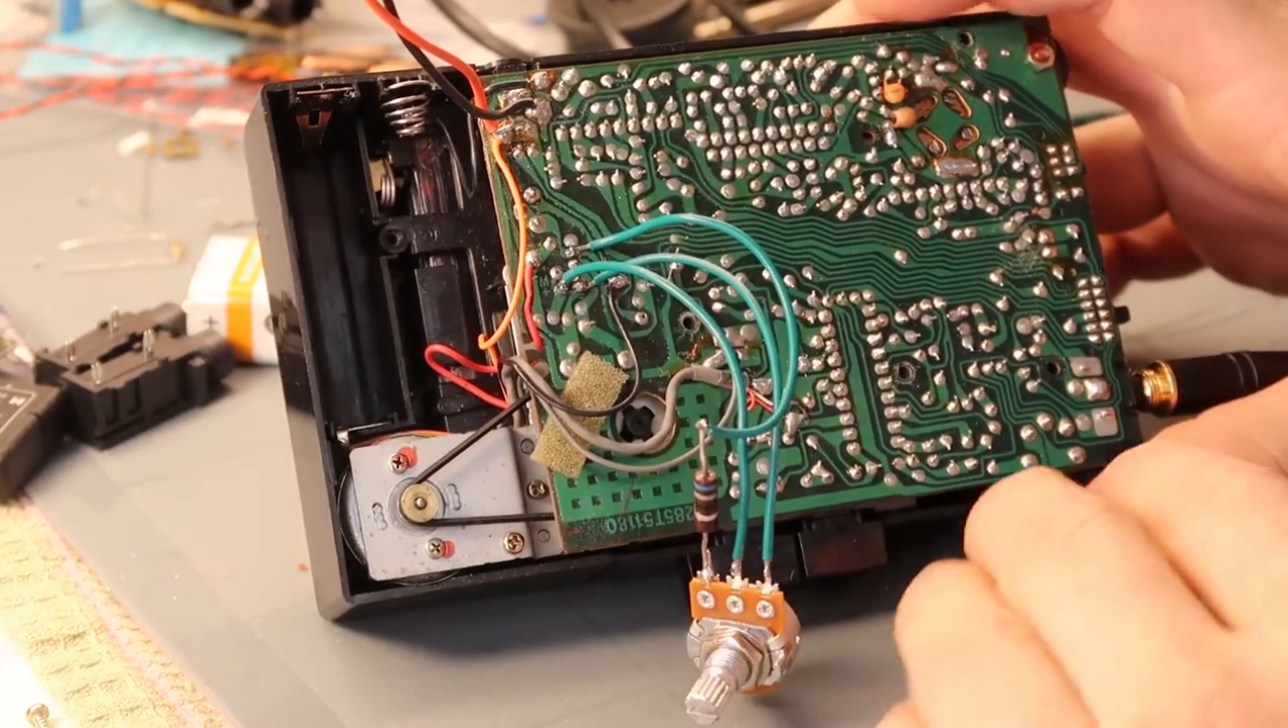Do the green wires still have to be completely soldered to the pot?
No.